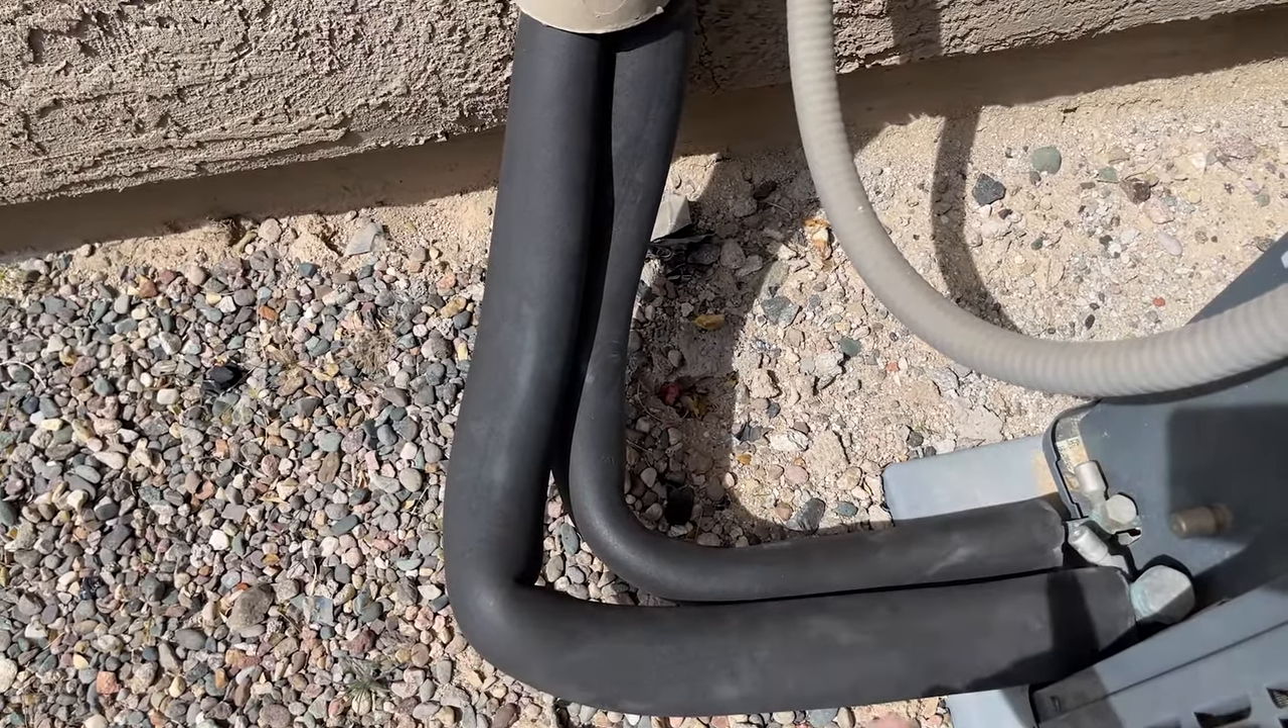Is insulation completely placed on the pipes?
Yes.